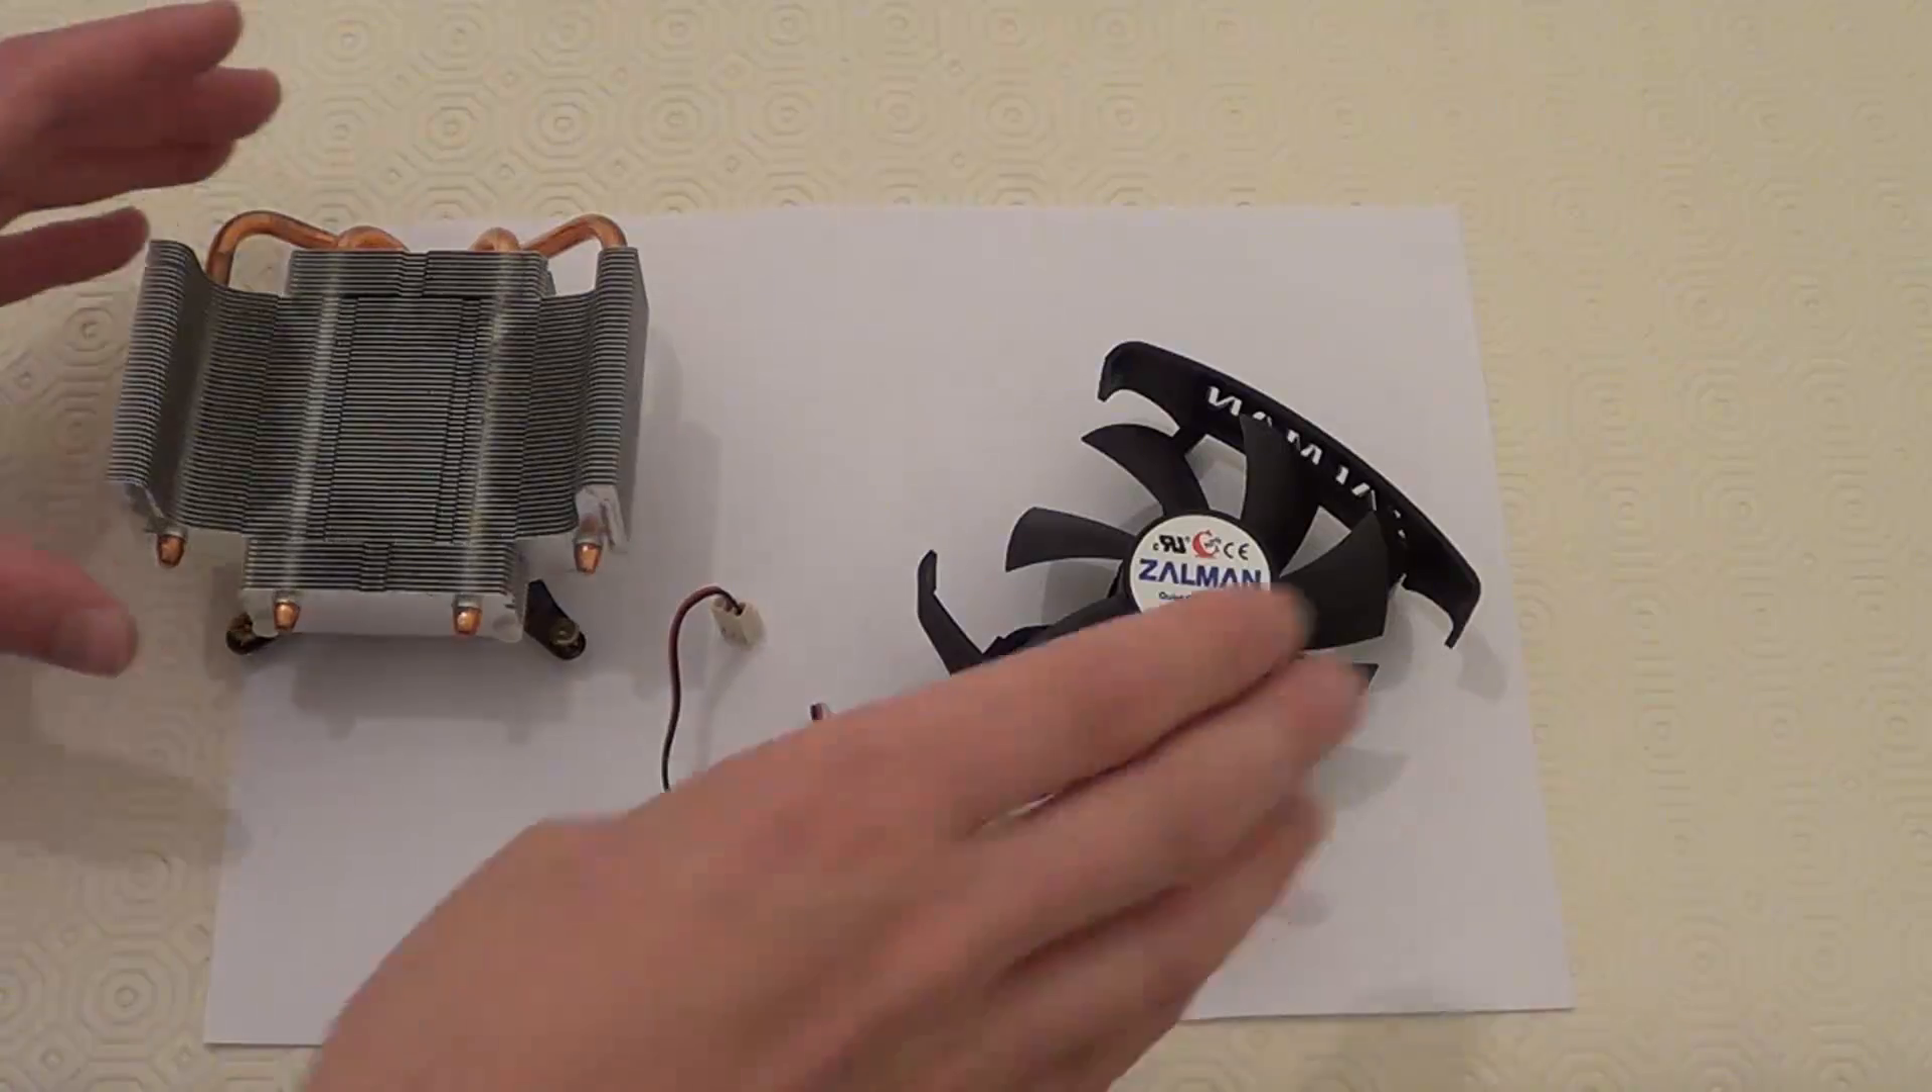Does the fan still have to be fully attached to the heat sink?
Yes.